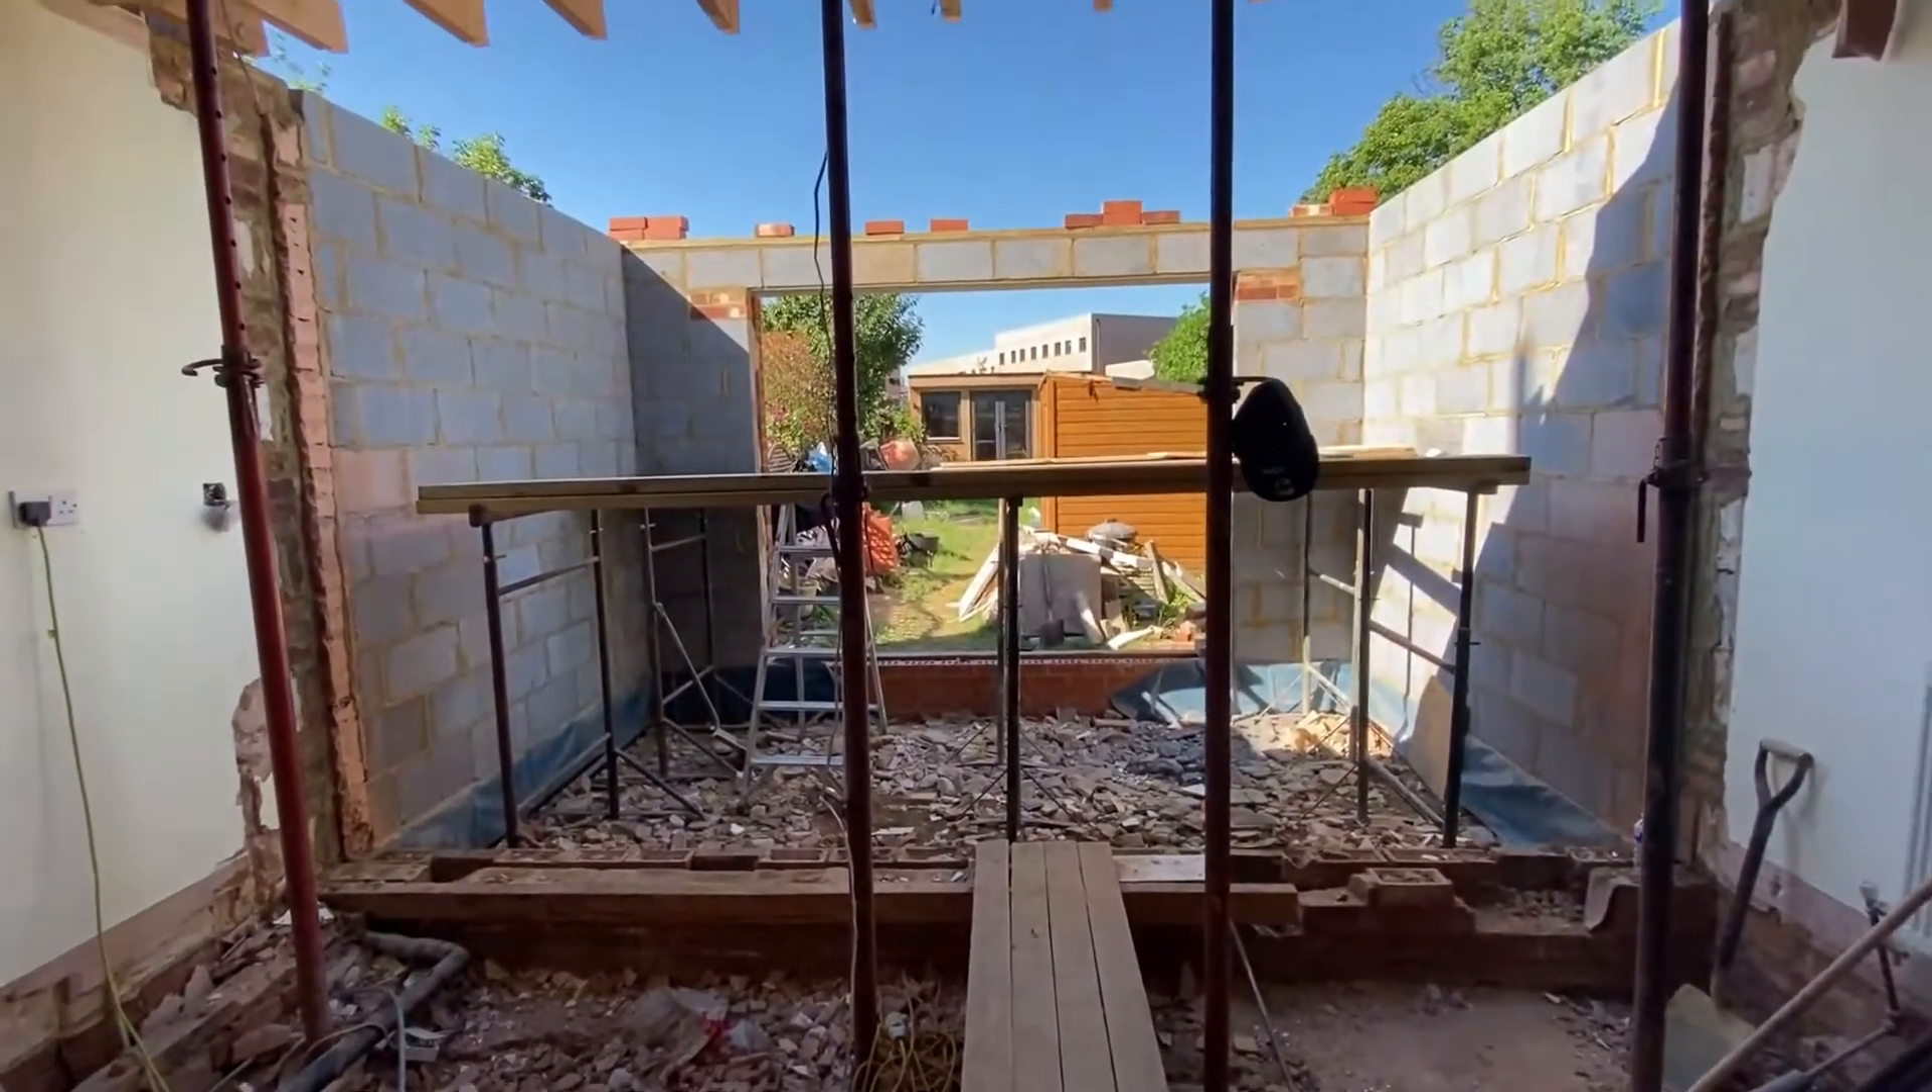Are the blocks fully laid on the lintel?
Yes.